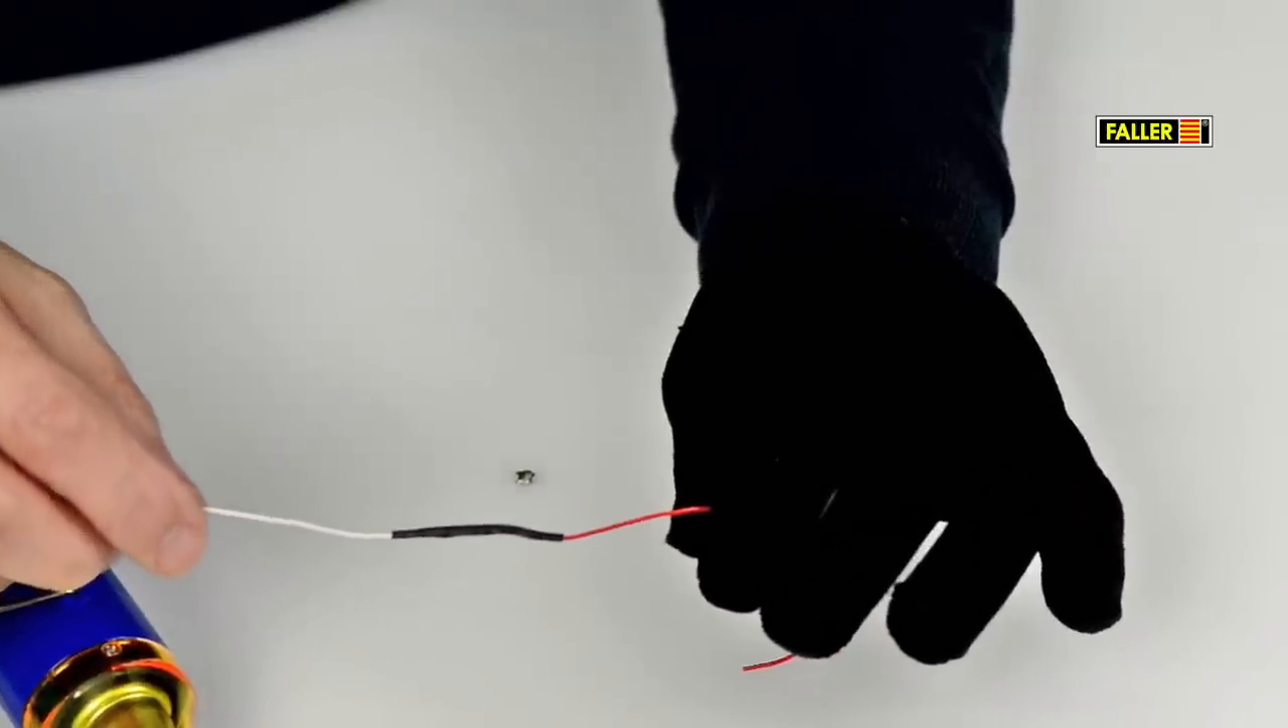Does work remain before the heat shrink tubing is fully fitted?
No.